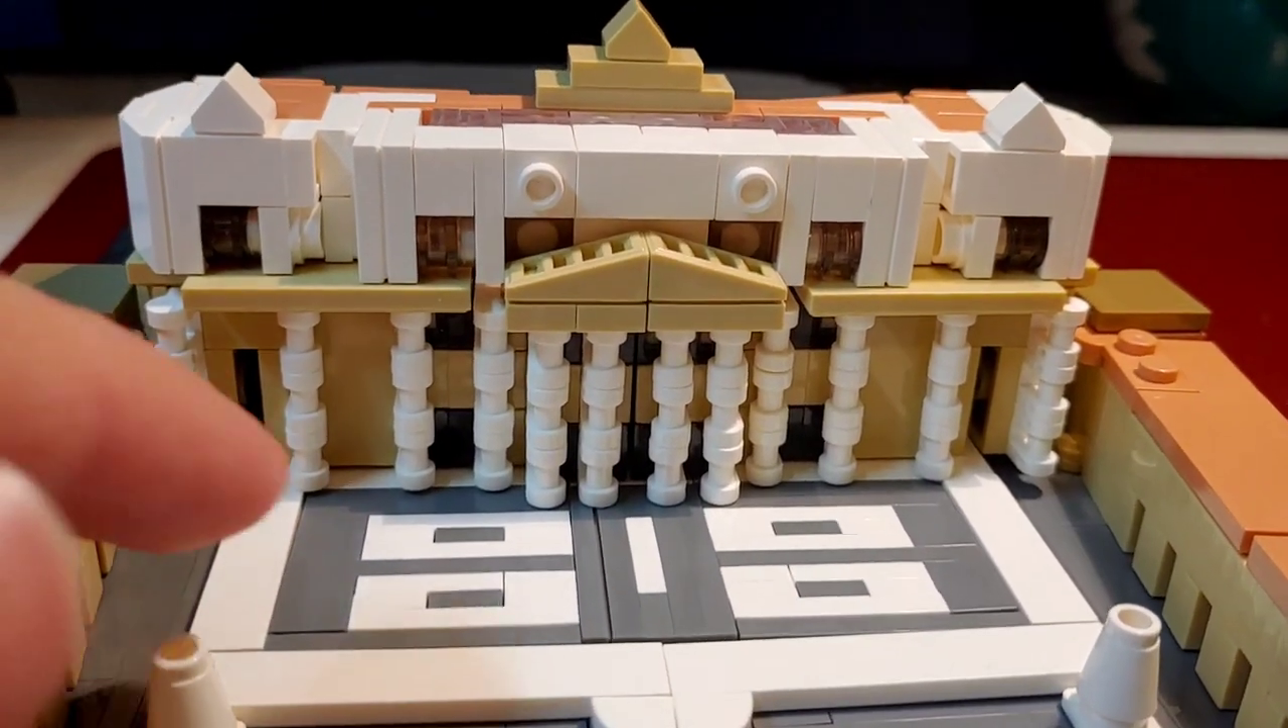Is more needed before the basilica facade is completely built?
No.